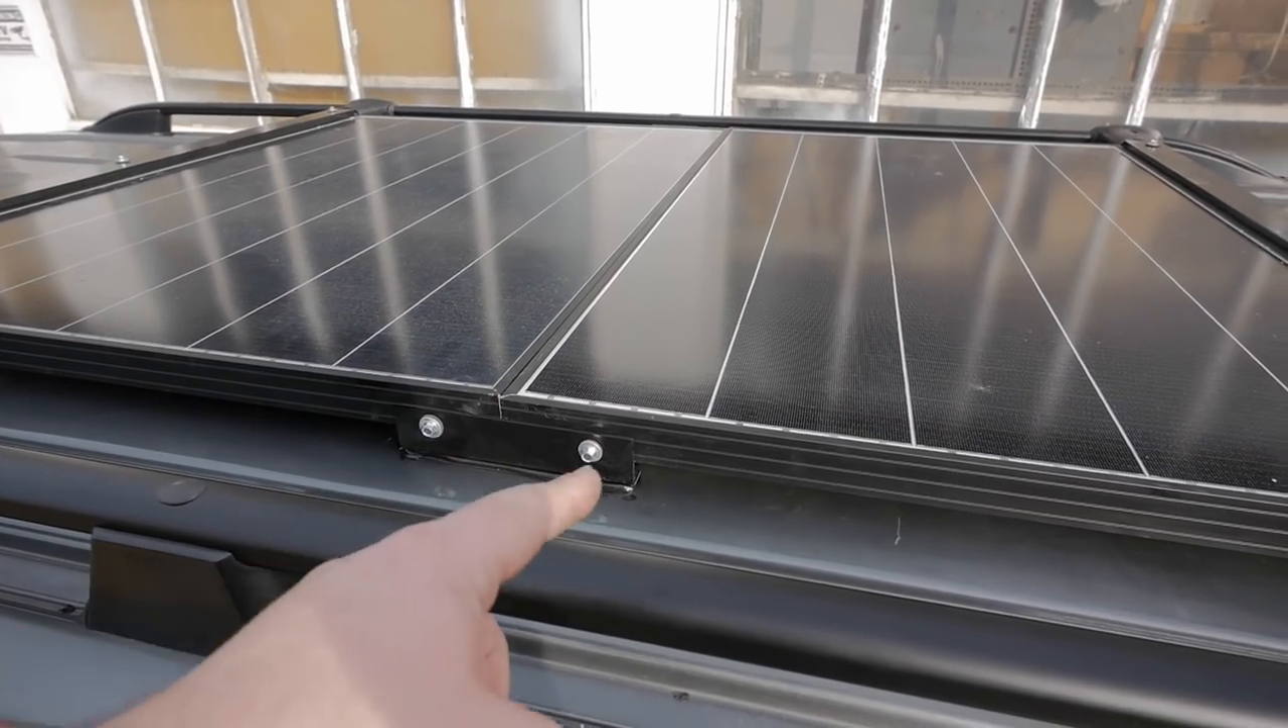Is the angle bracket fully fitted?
Yes.